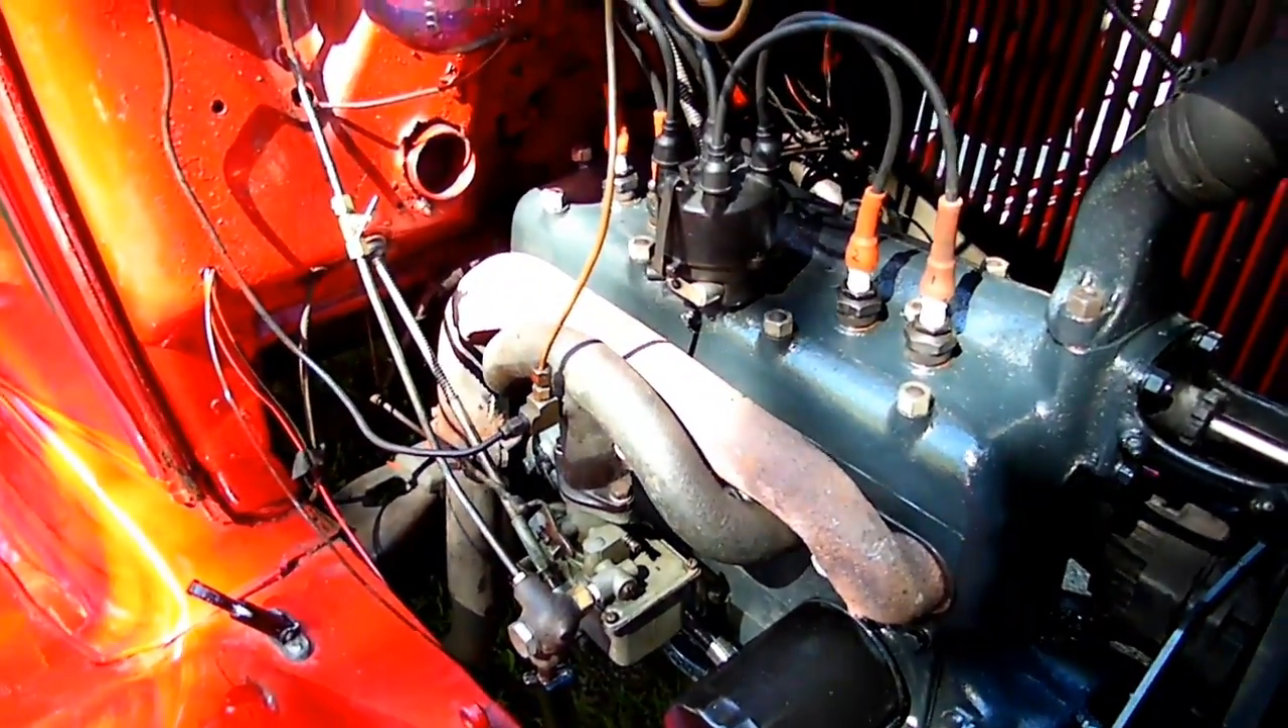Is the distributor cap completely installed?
Yes.